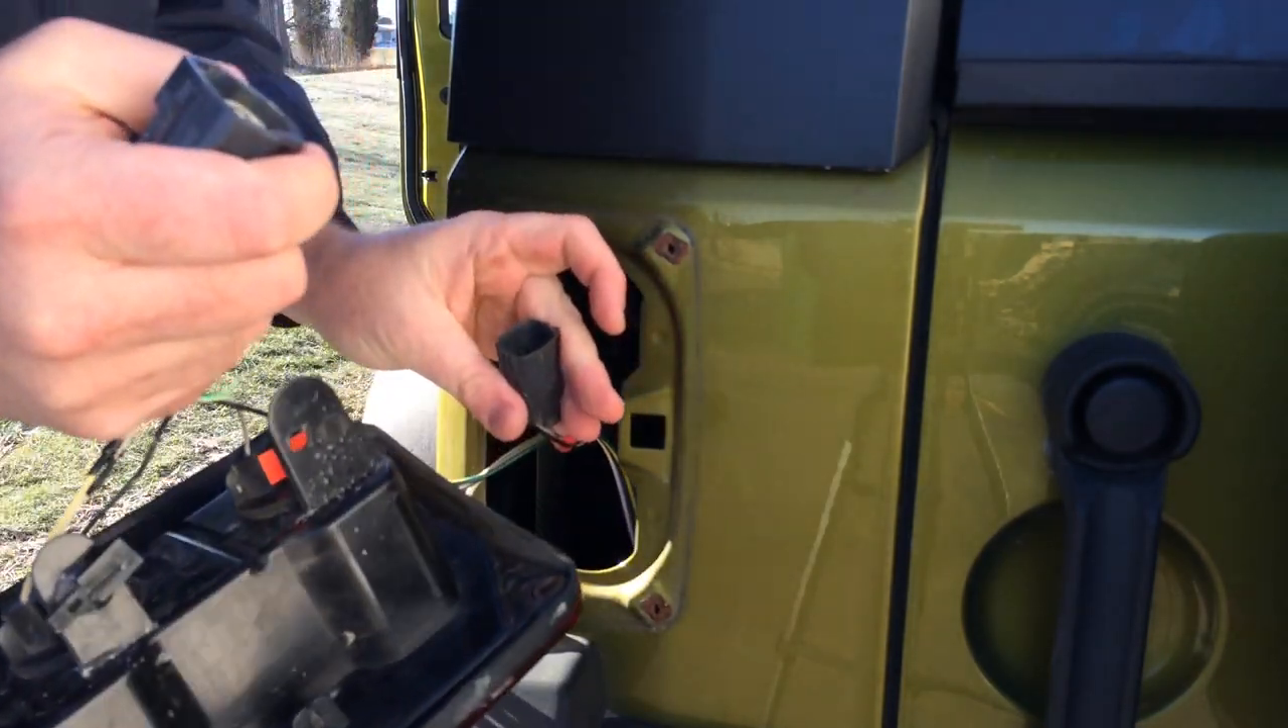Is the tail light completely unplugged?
Yes.